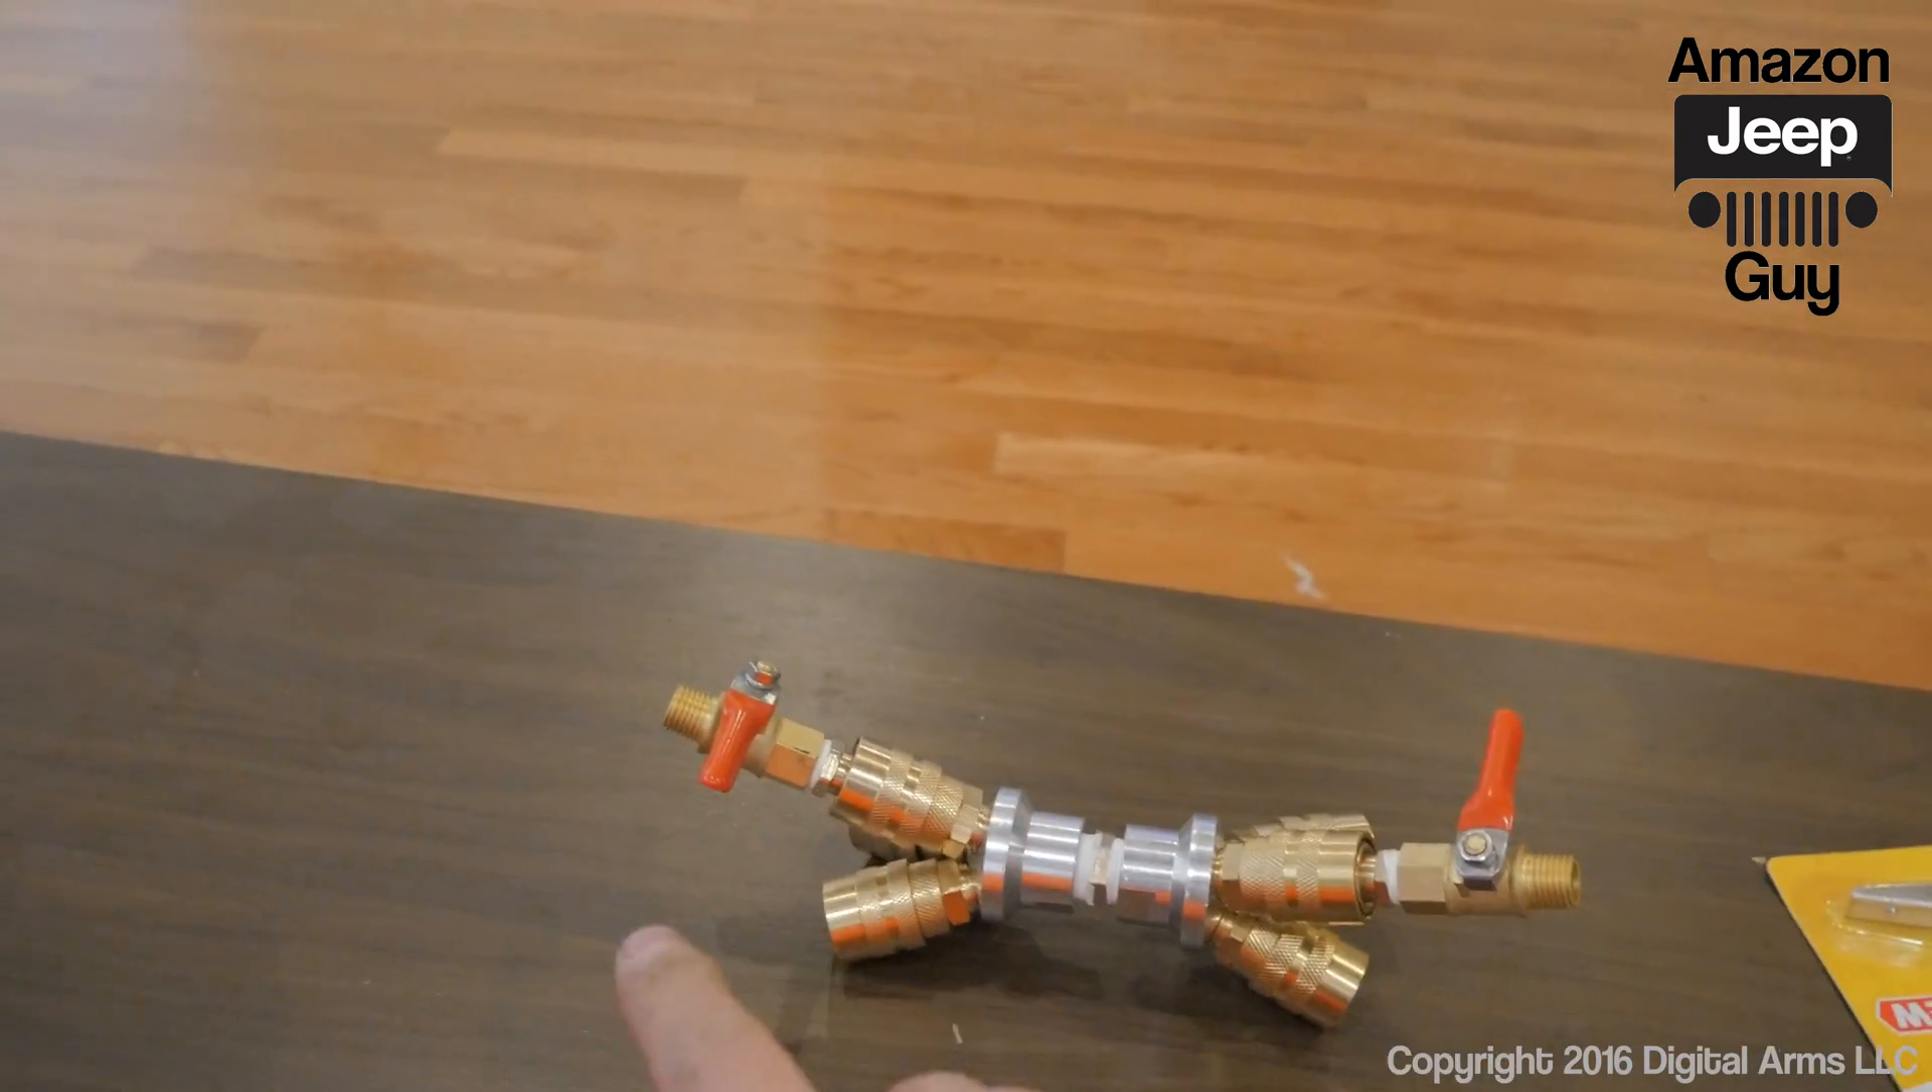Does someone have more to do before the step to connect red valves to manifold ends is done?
No.